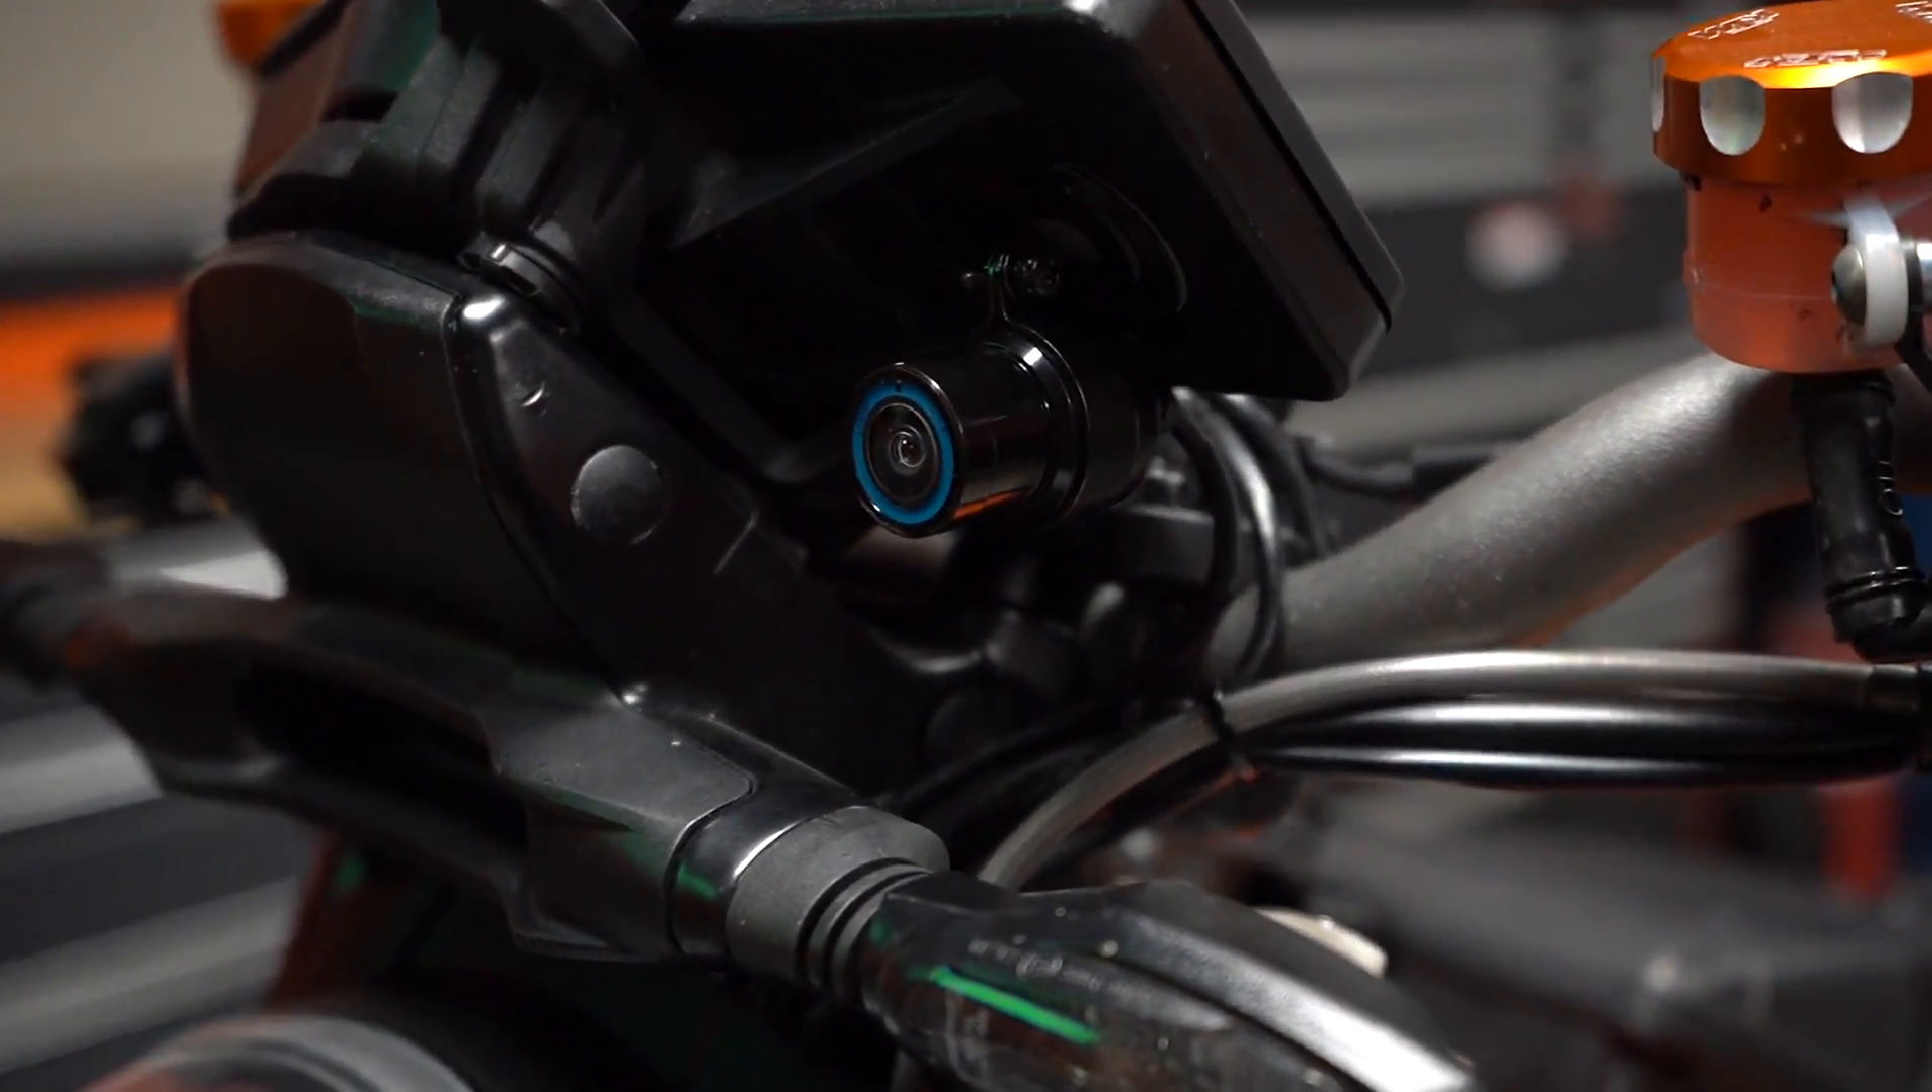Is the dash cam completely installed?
Yes.